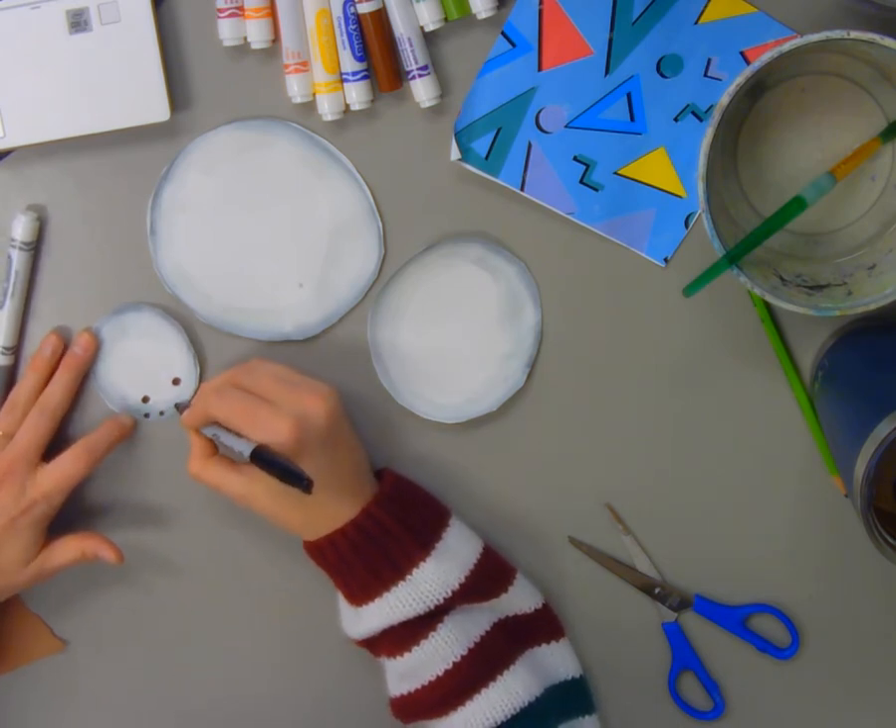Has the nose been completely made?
No.